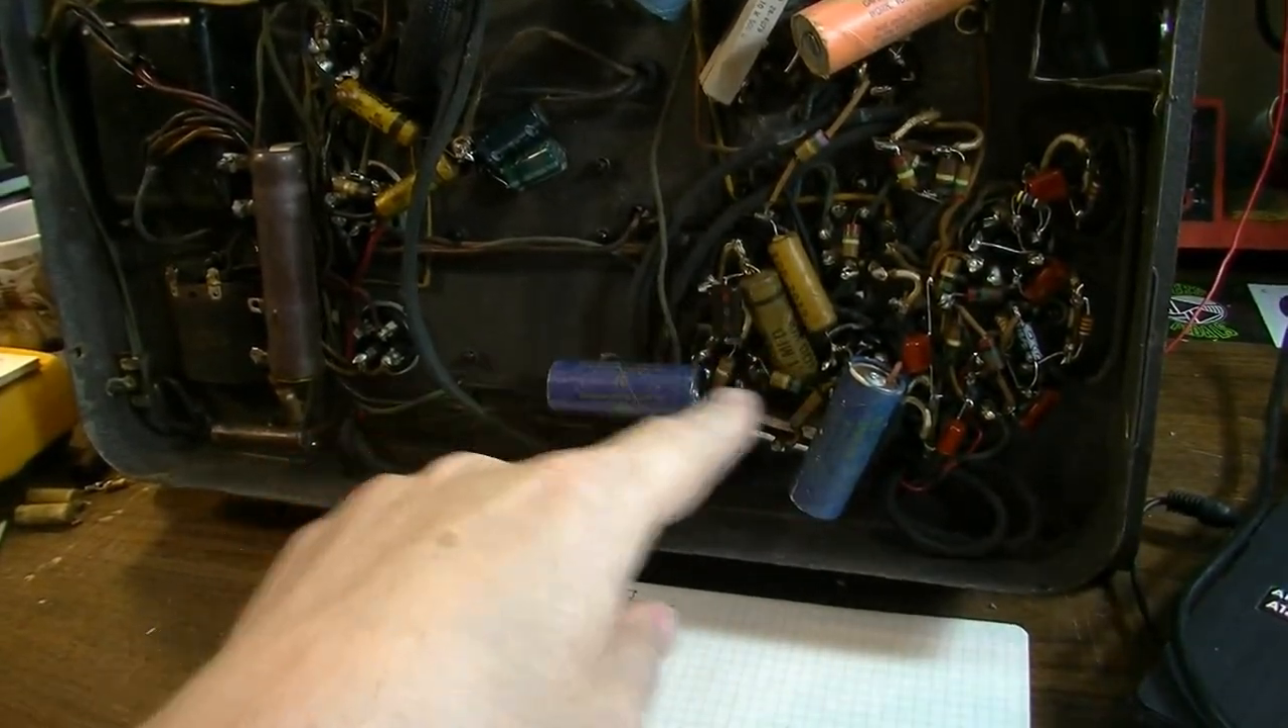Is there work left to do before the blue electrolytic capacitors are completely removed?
Yes.